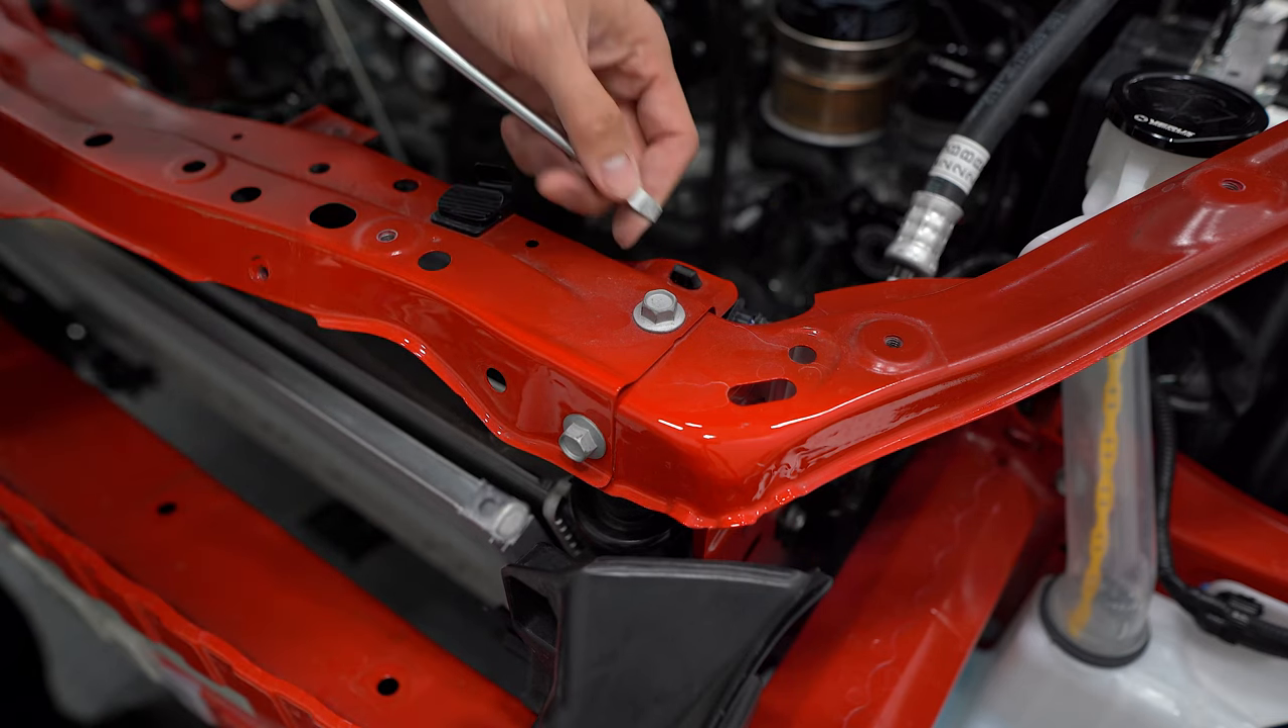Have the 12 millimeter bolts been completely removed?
No.